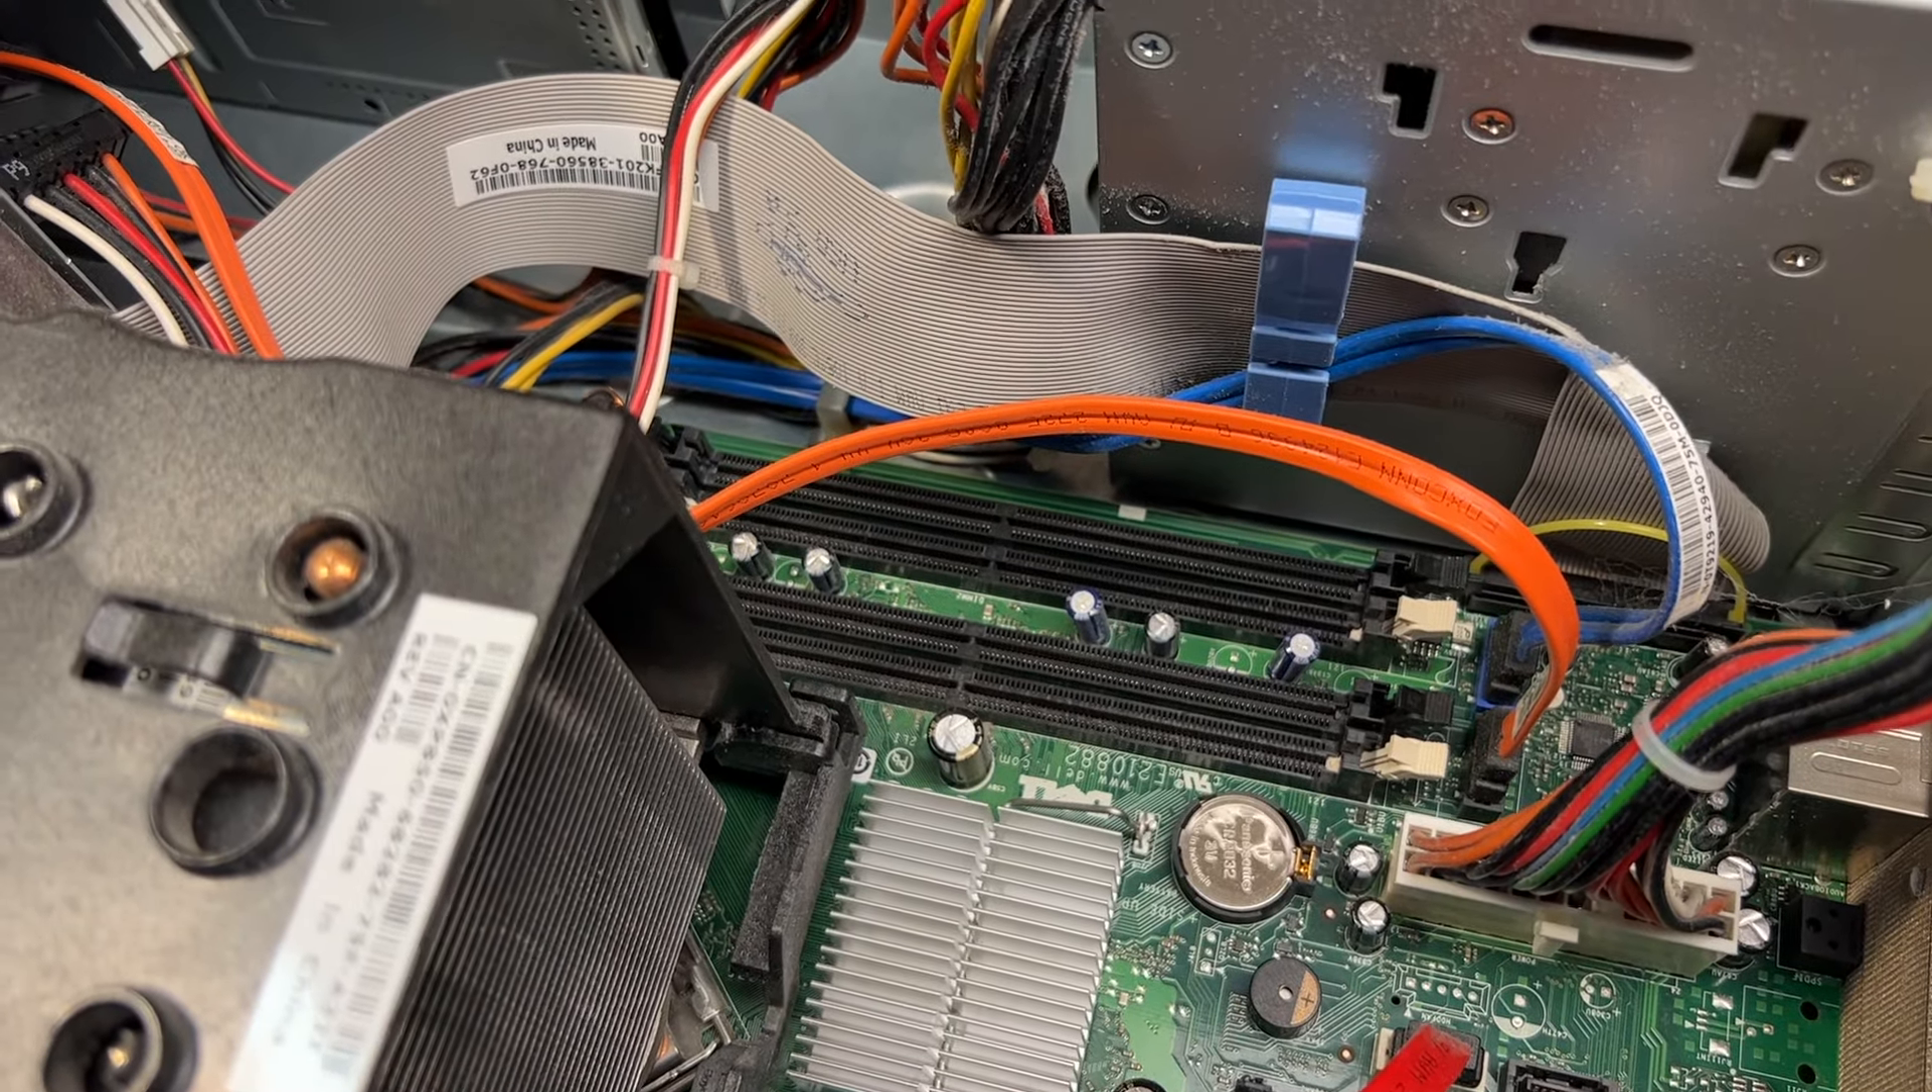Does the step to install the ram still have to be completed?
Yes.